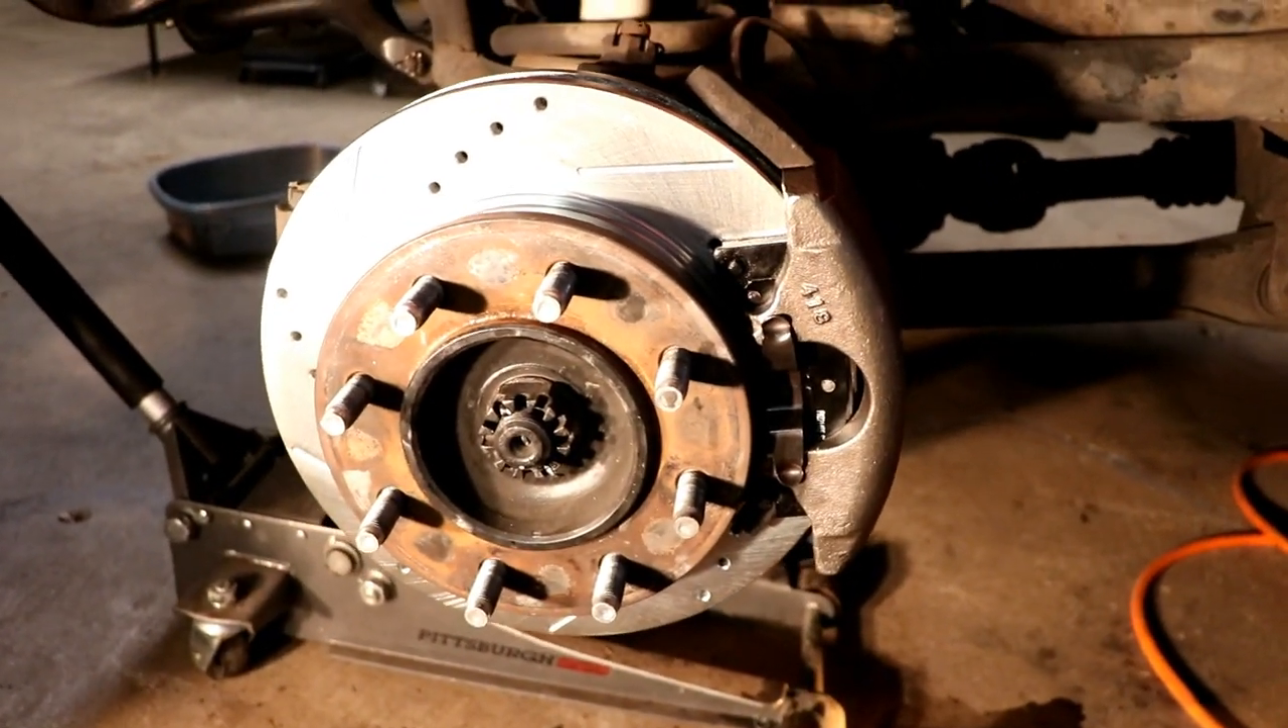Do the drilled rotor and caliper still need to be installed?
No.